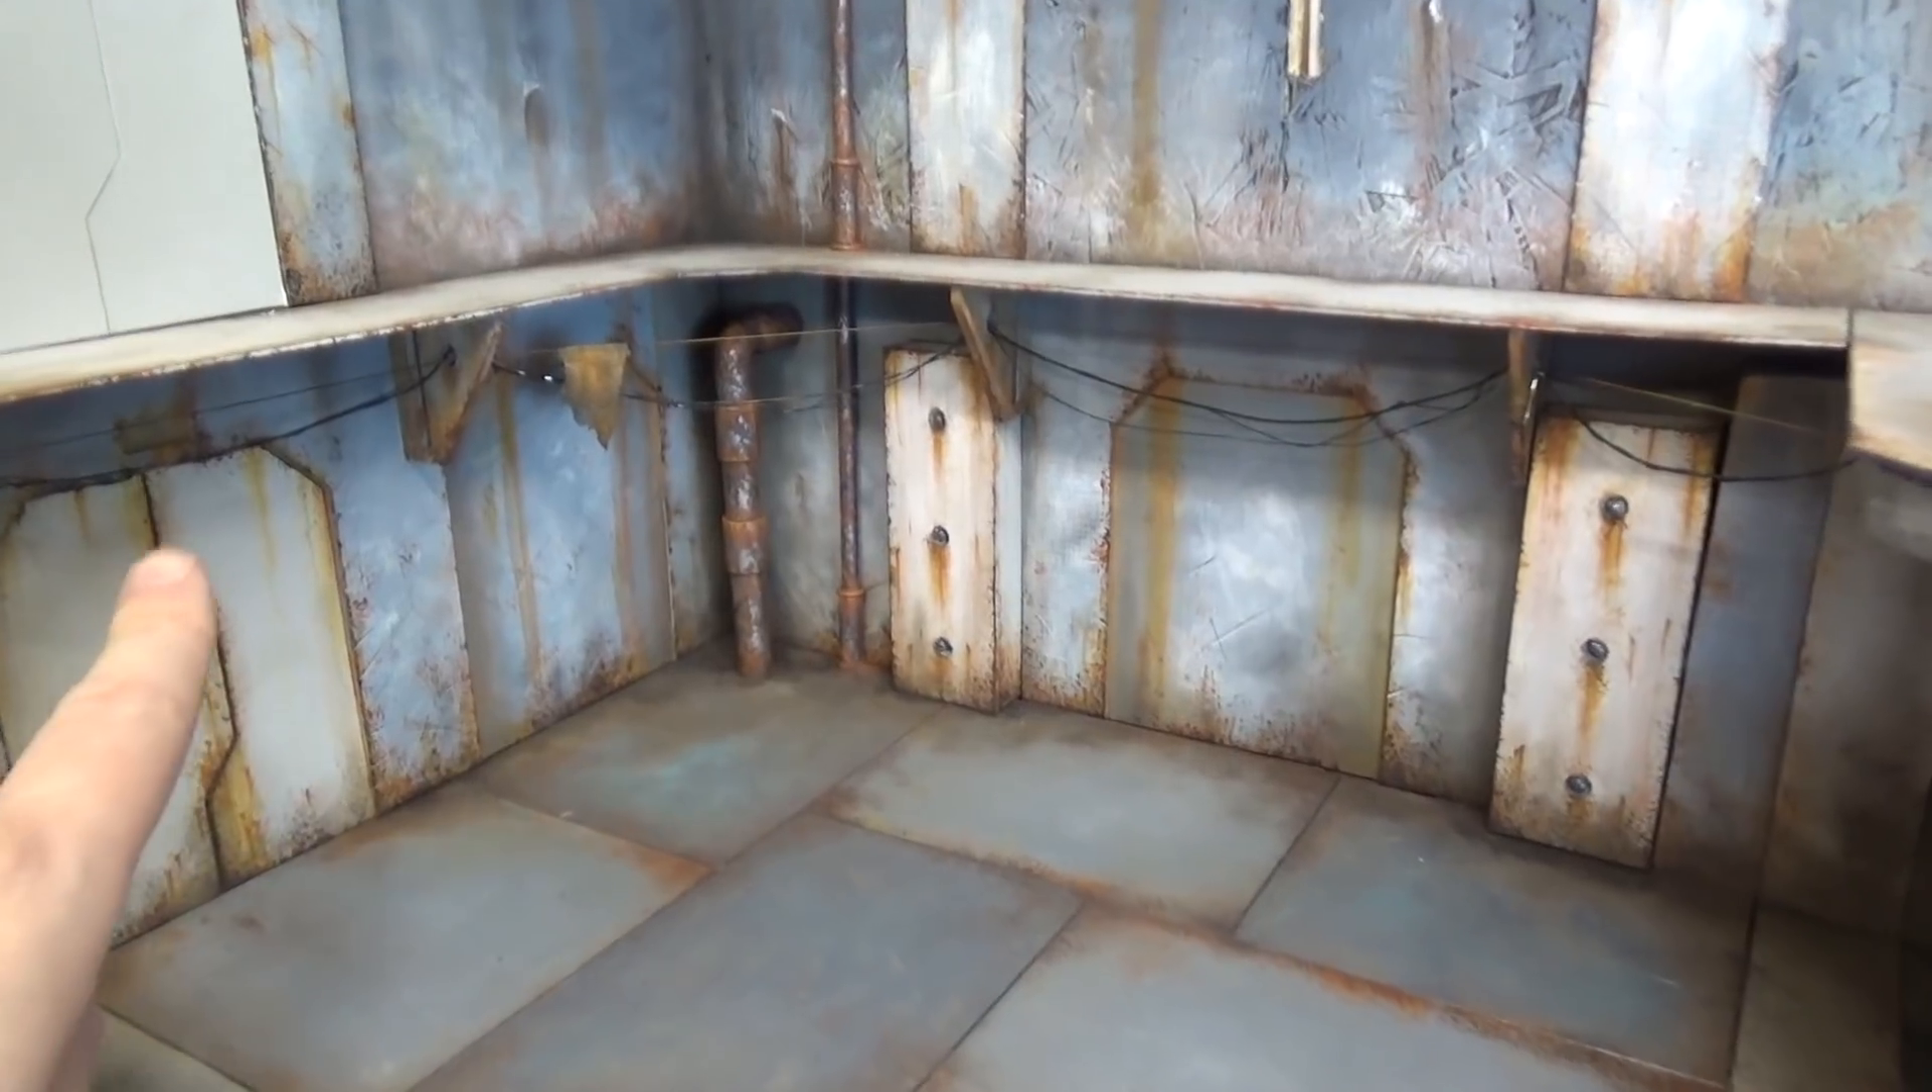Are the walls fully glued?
Yes.